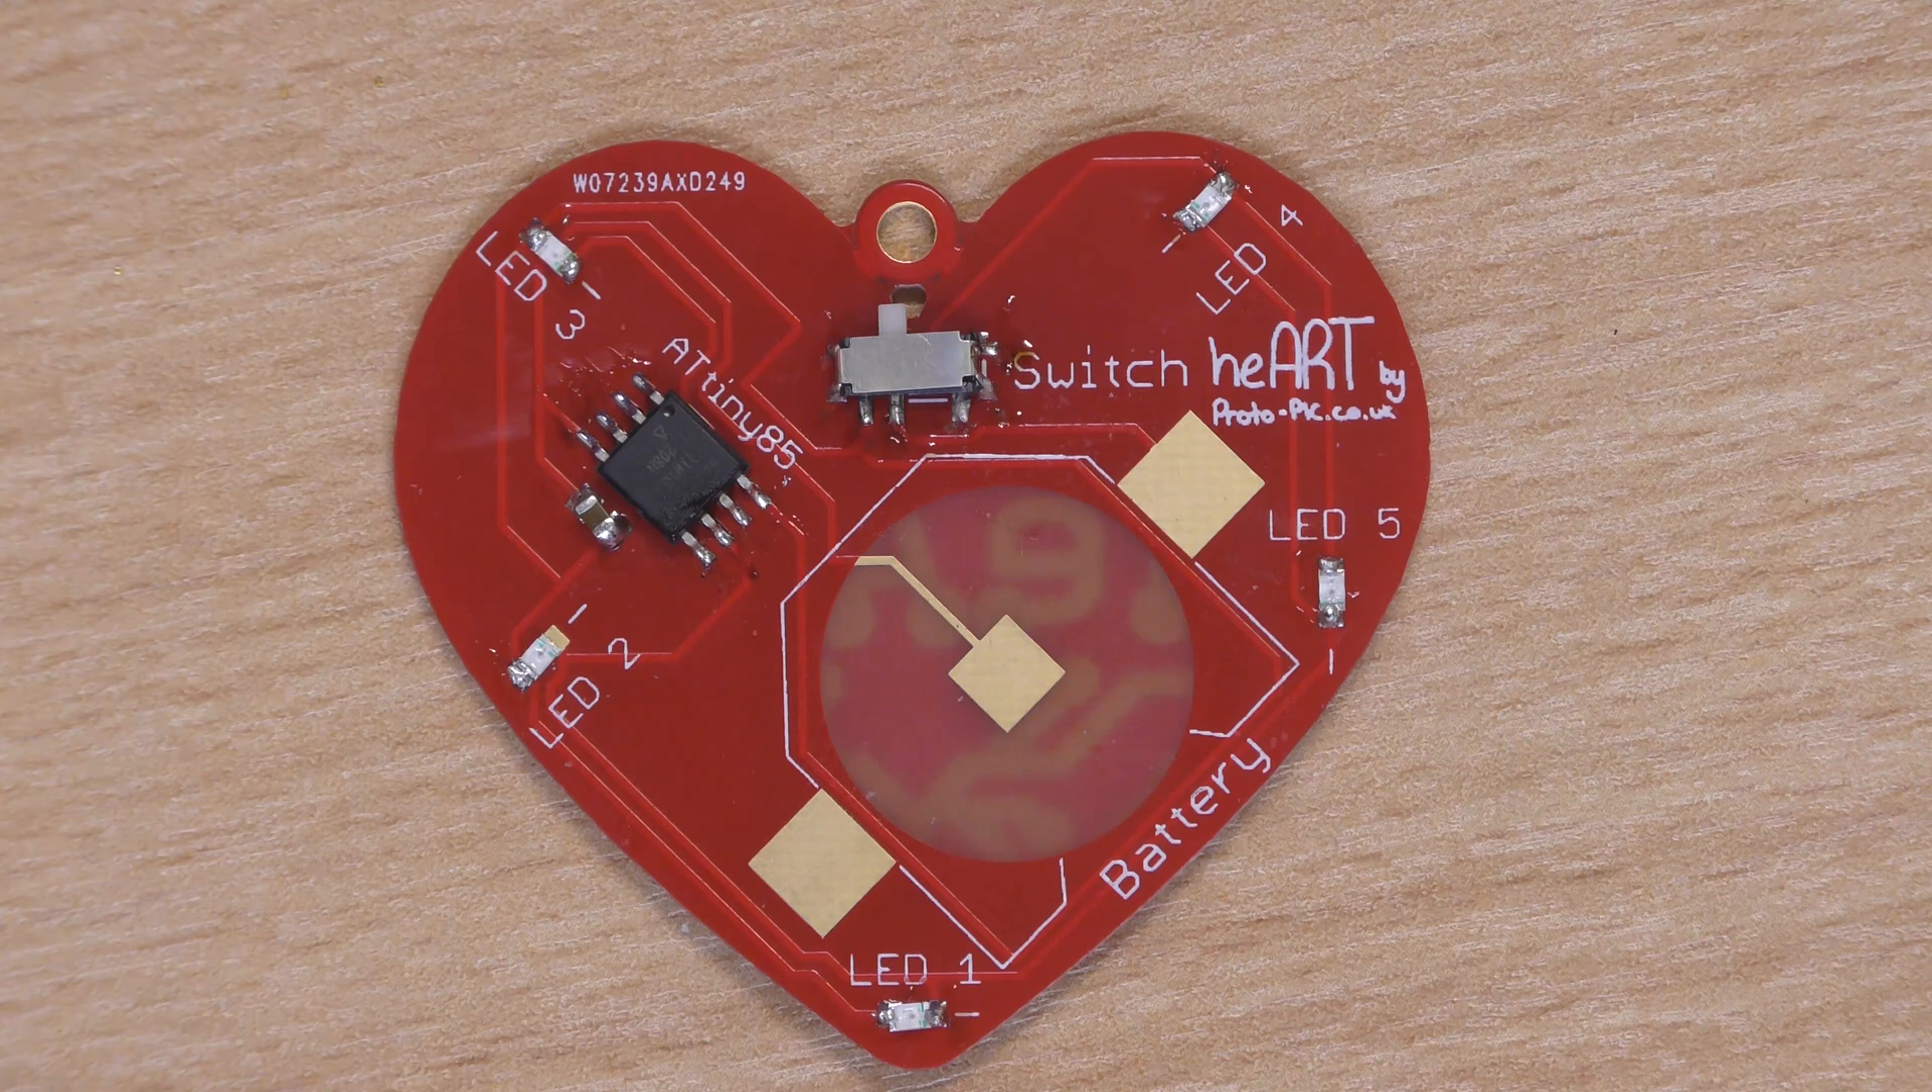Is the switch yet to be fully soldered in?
No.